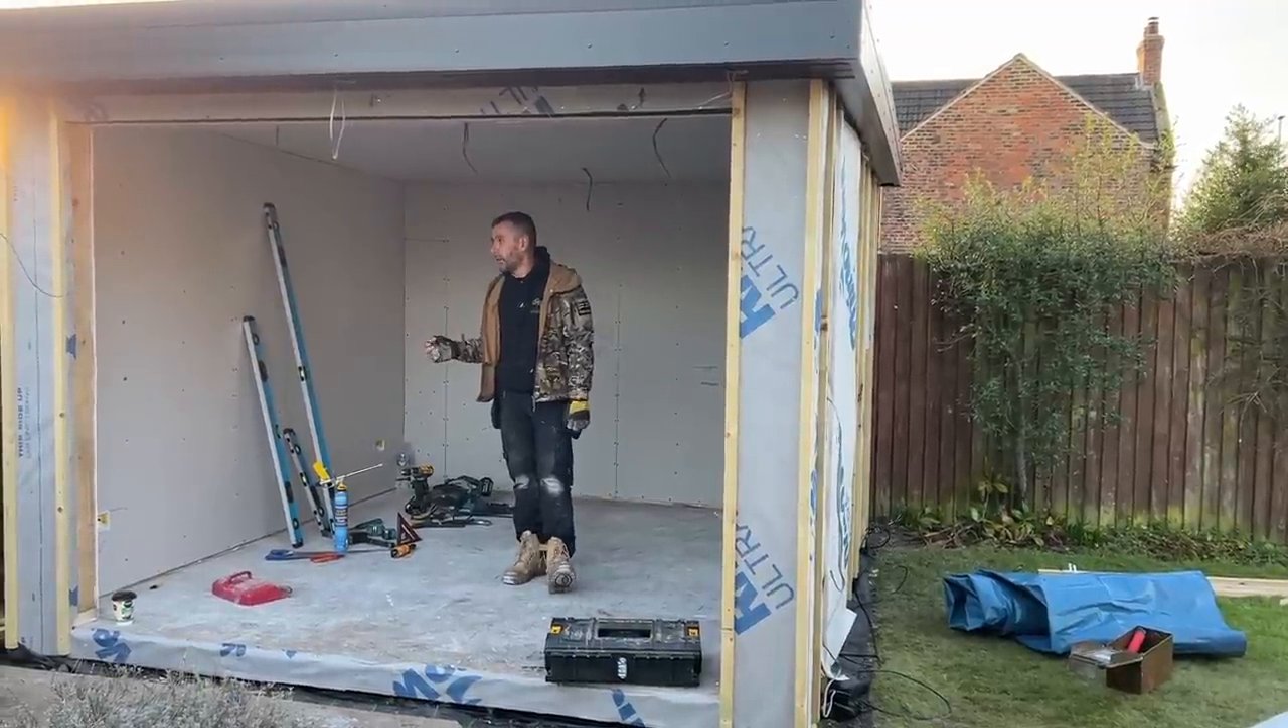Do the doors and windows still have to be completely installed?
Yes.